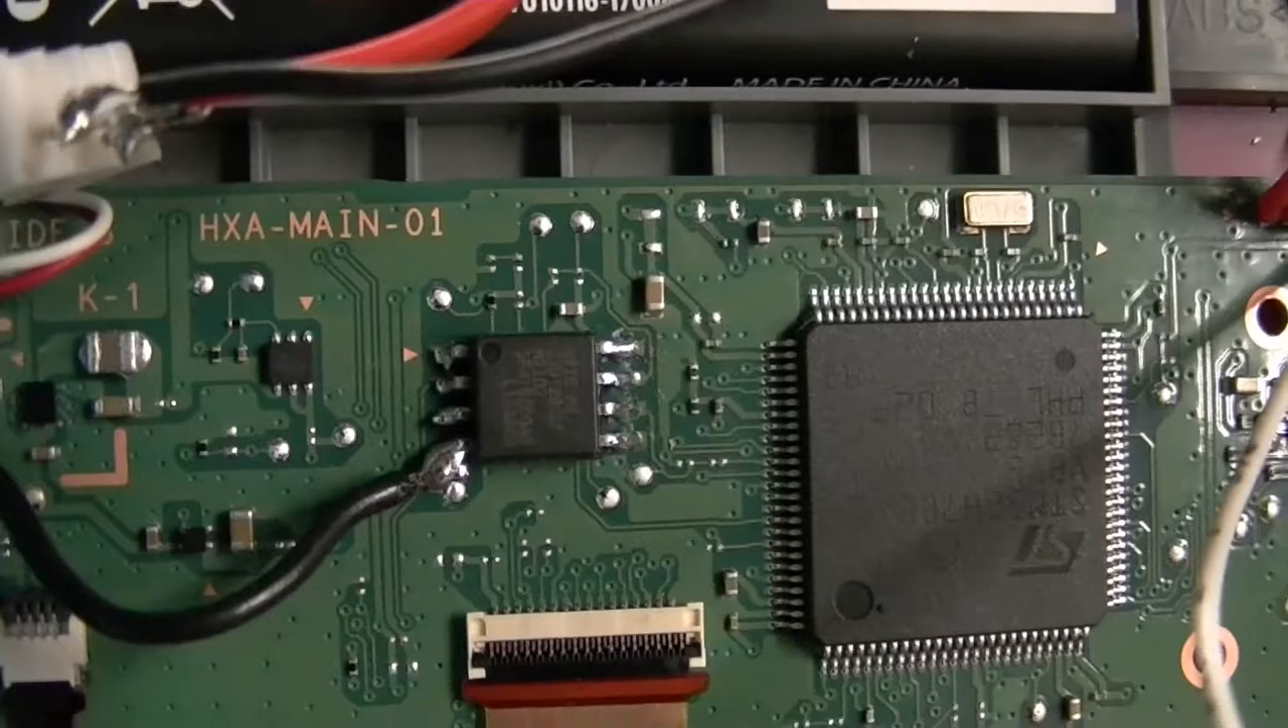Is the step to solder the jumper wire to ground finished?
Yes.